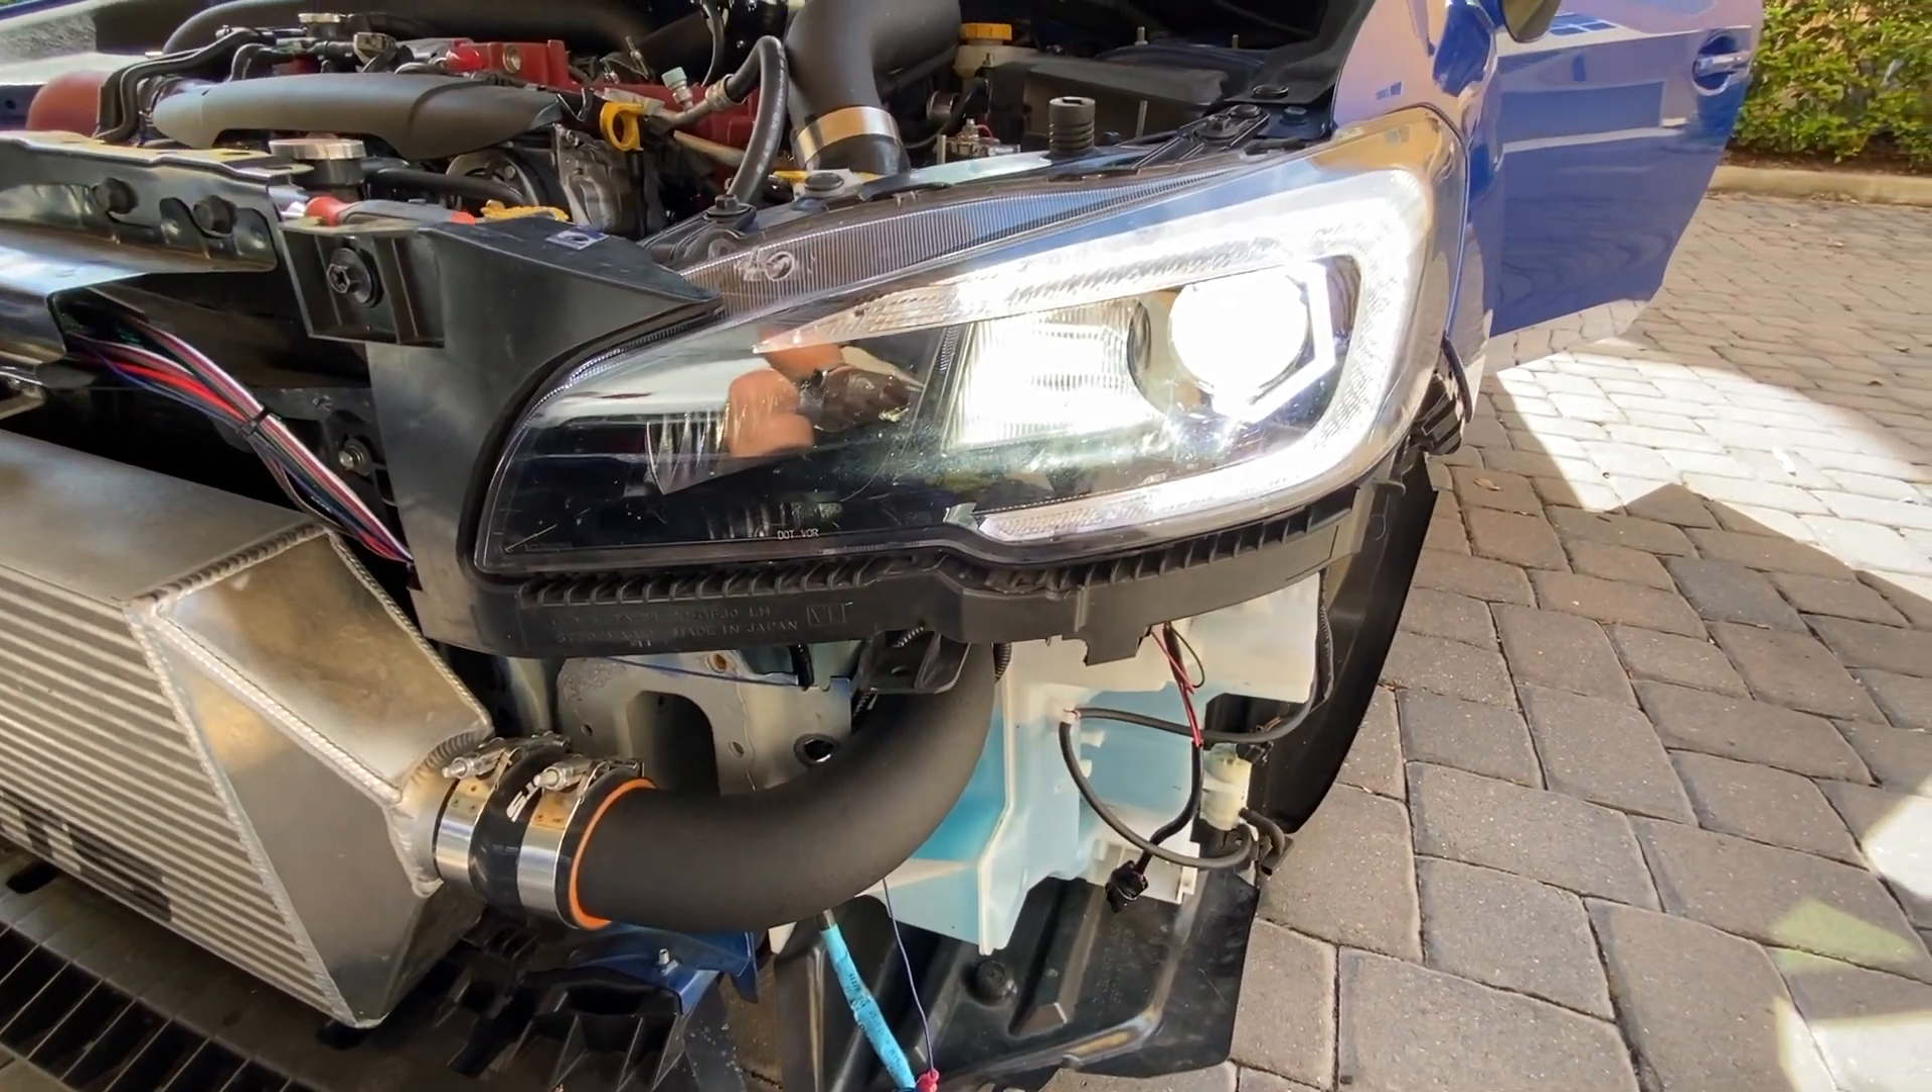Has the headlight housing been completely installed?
Yes.